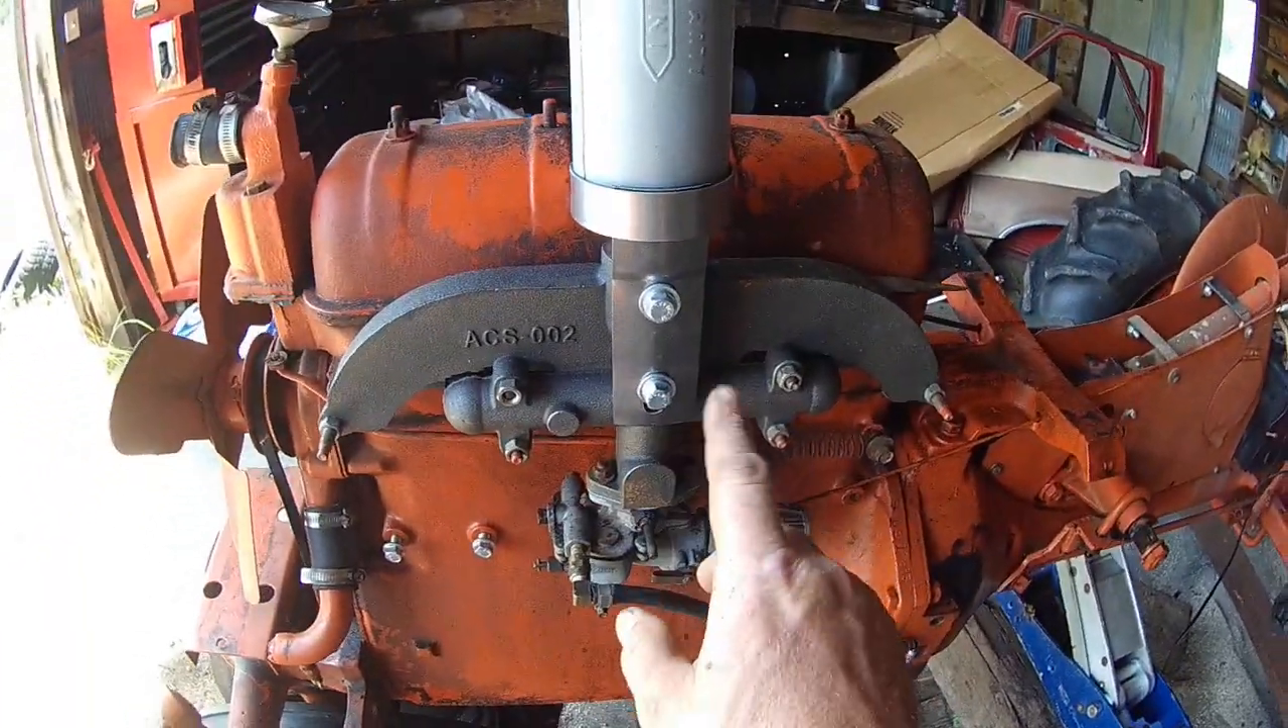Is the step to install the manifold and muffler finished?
Yes.